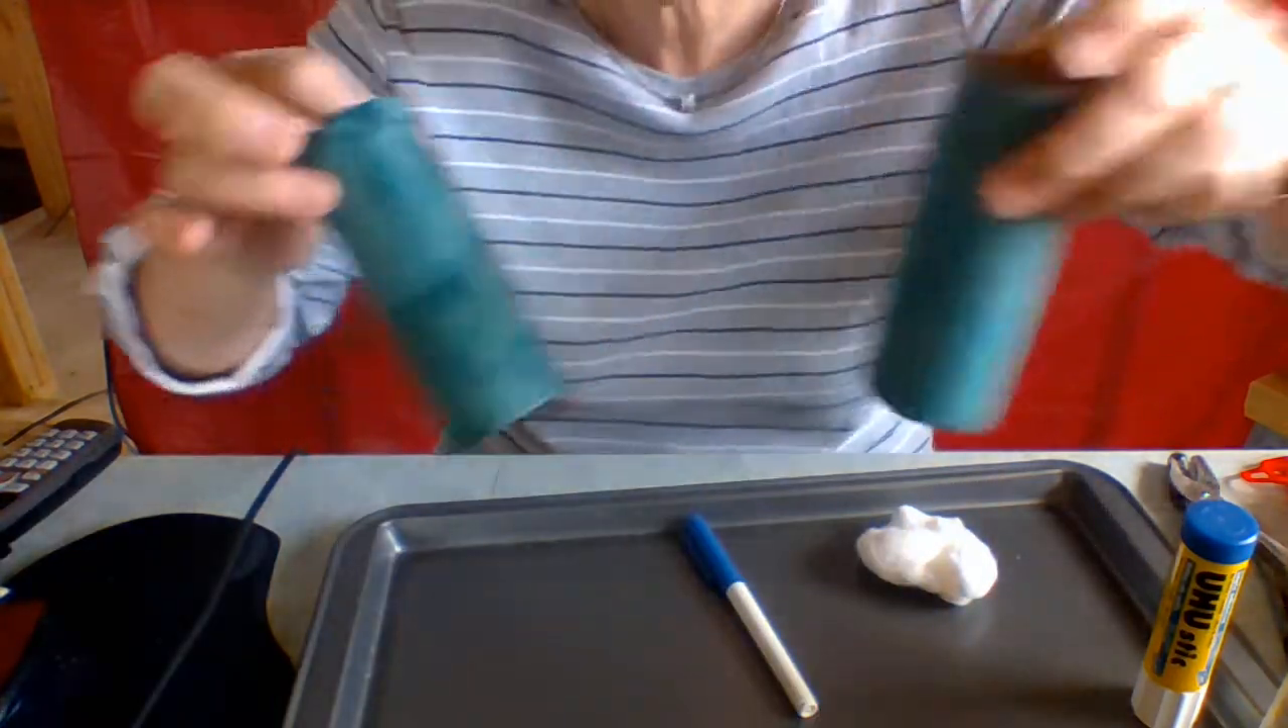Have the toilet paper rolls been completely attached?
No.